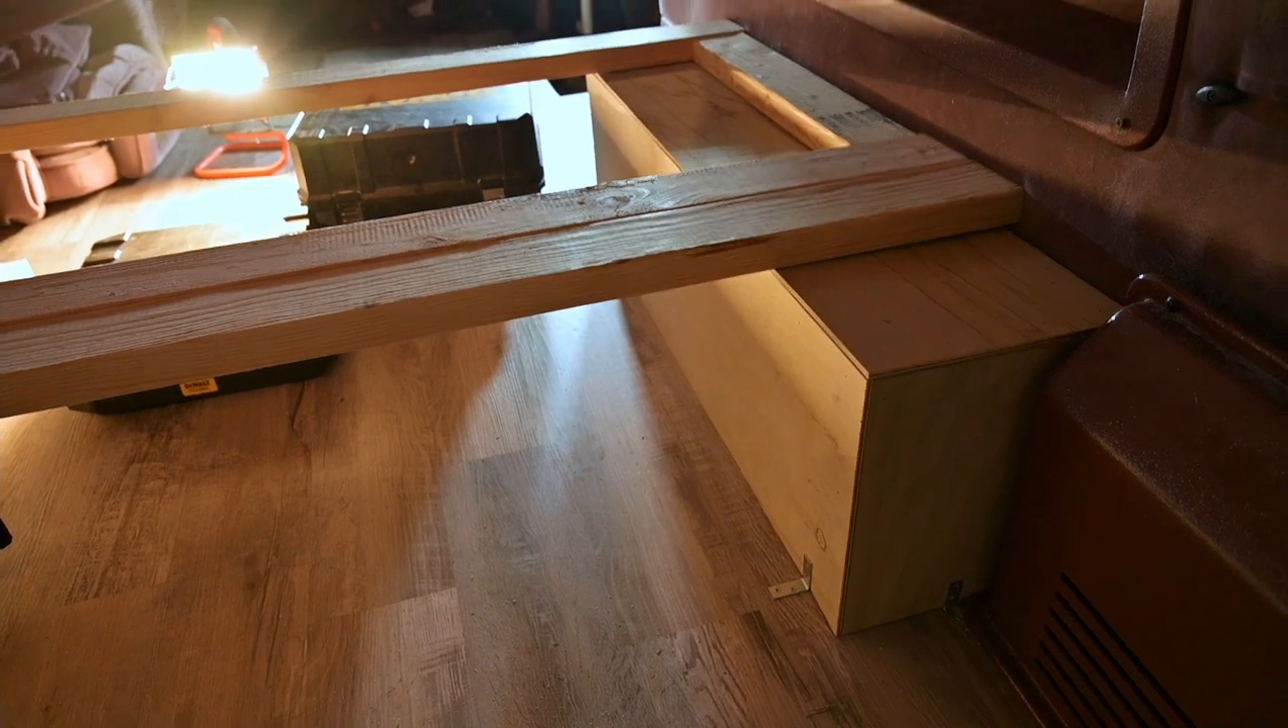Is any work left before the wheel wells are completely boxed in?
No.